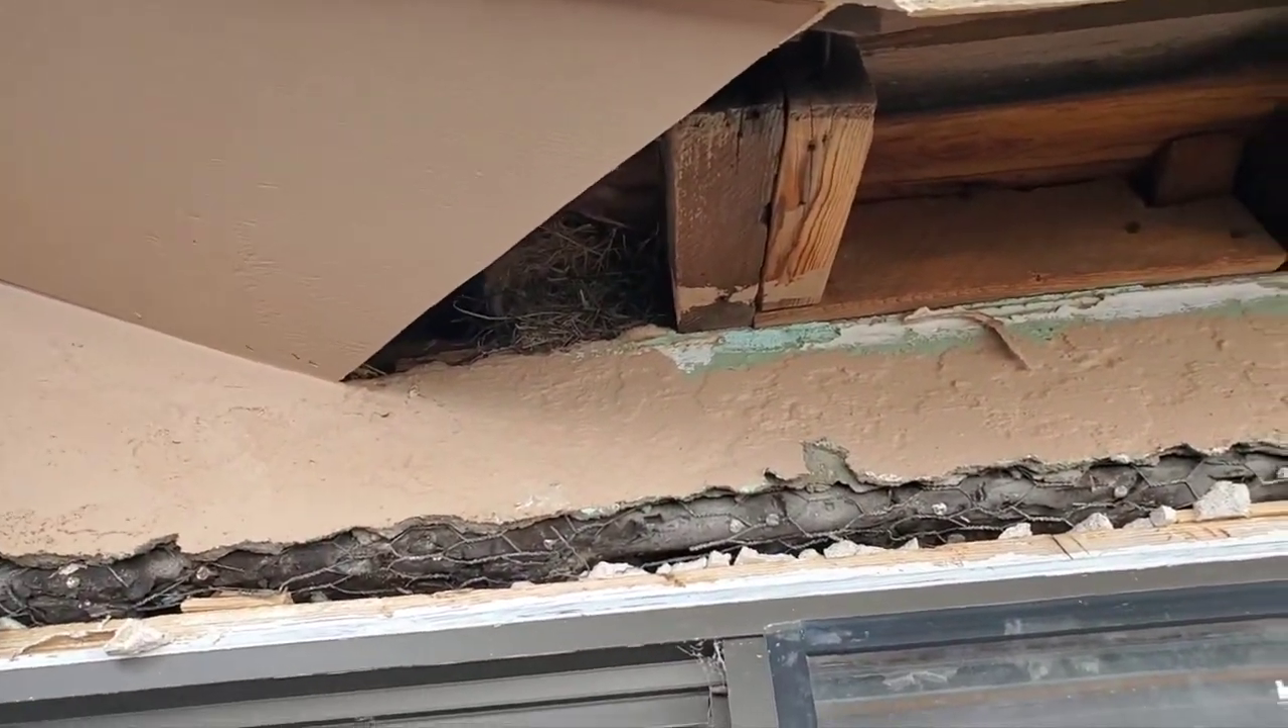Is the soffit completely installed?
No.